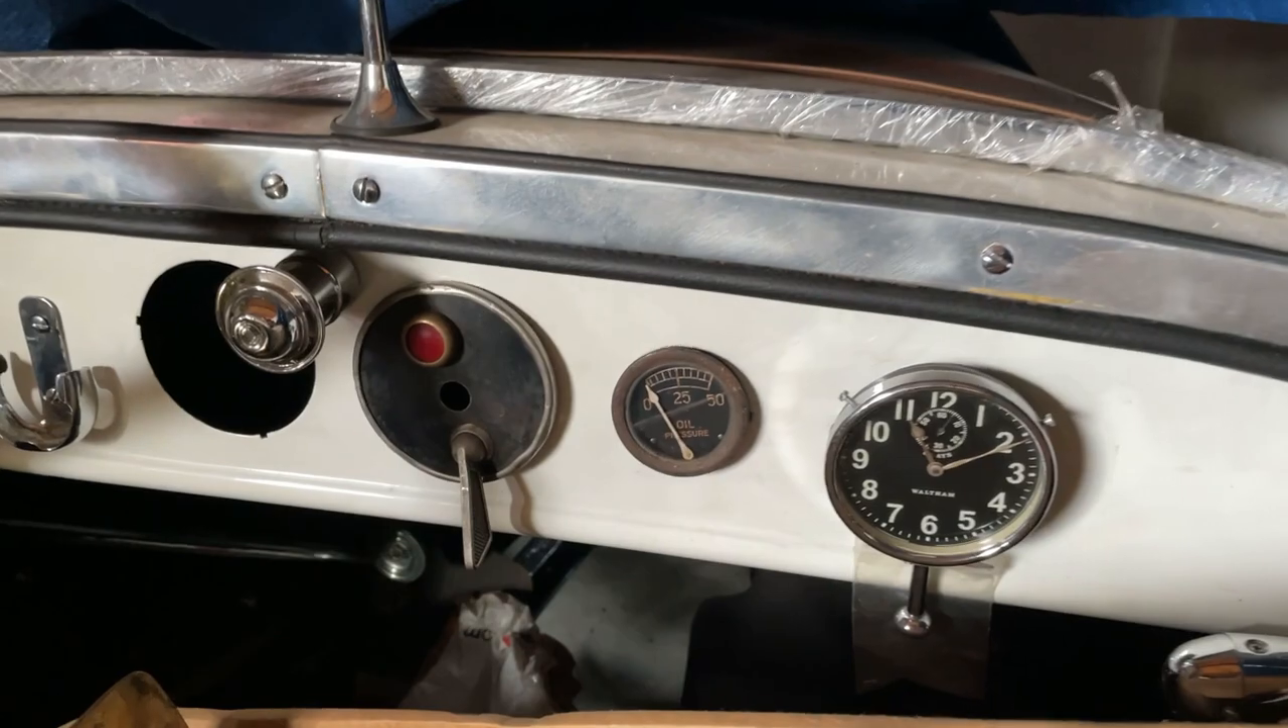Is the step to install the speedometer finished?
No.